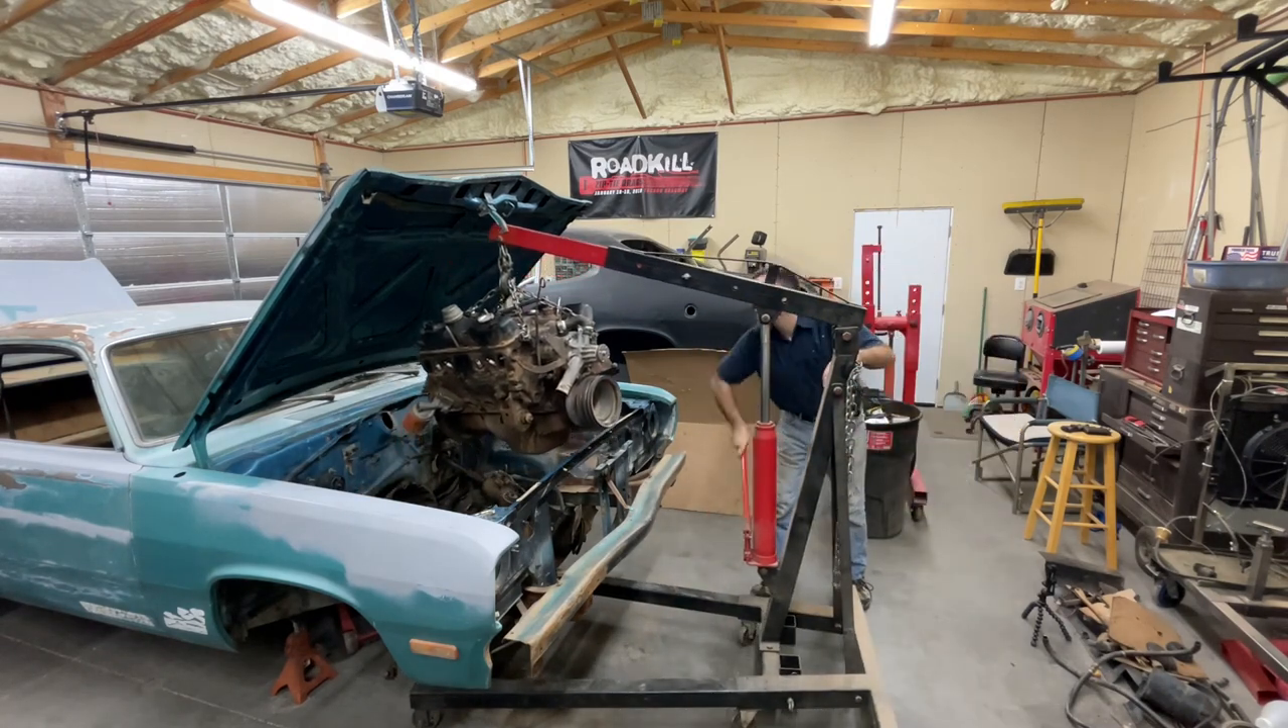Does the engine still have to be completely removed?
Yes.